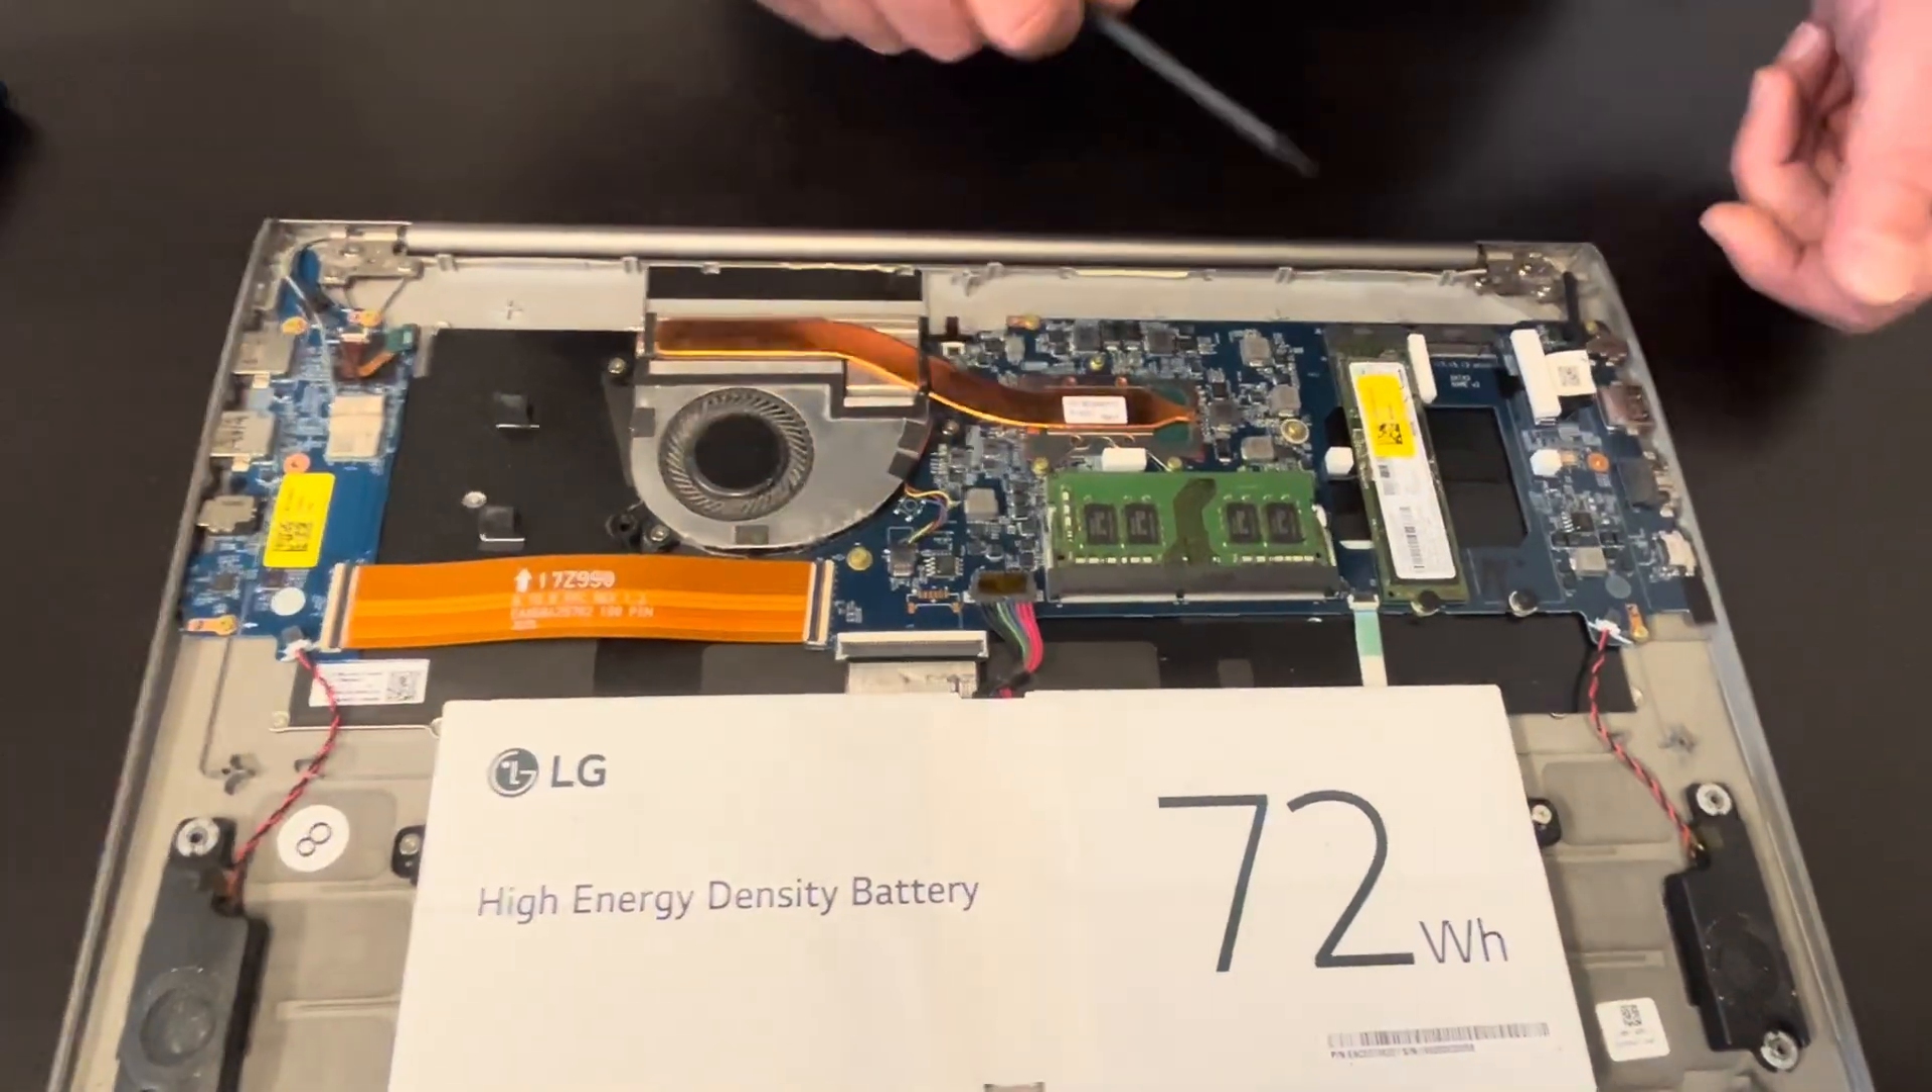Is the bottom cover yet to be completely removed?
No.